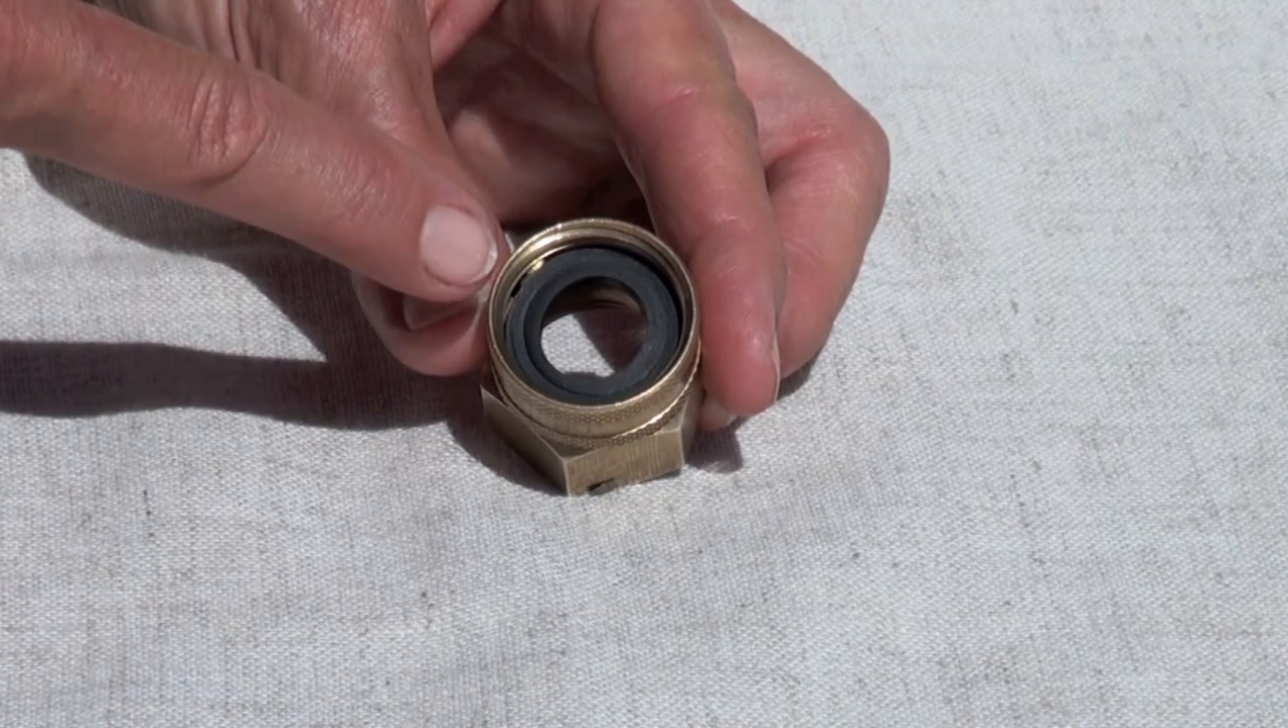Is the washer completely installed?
Yes.